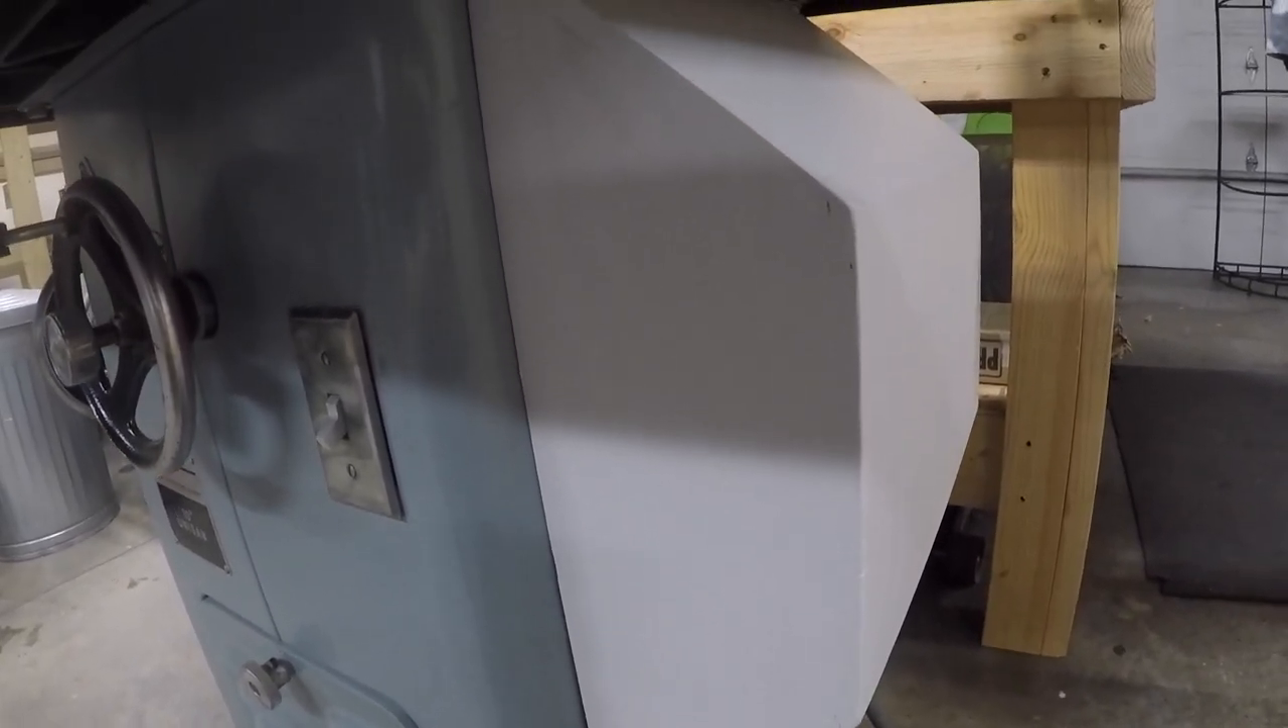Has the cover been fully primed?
Yes.